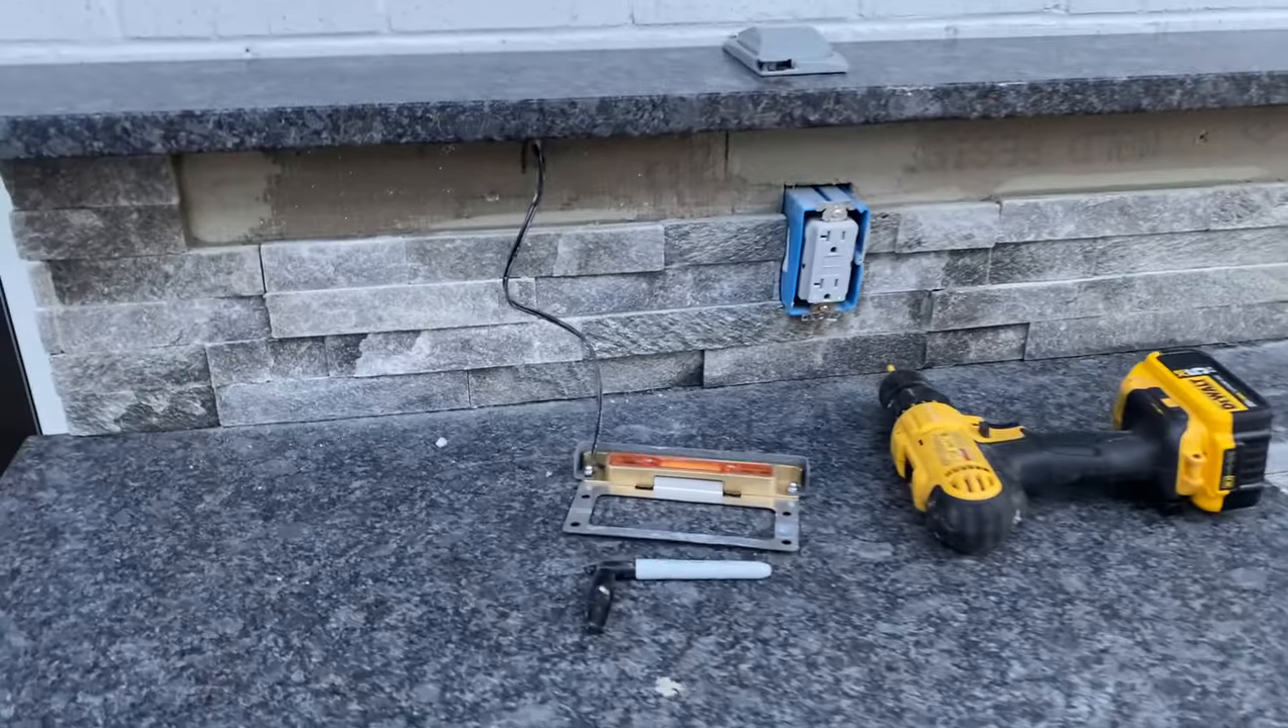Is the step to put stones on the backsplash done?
No.